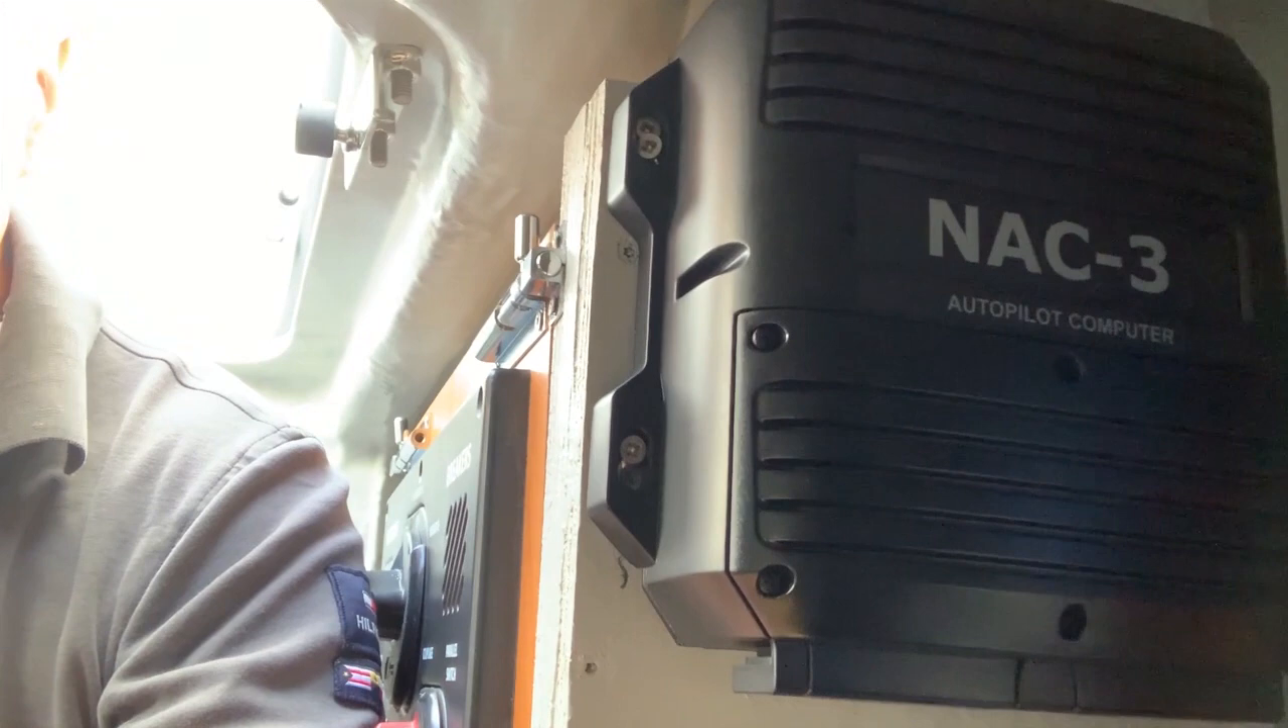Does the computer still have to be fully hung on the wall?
No.